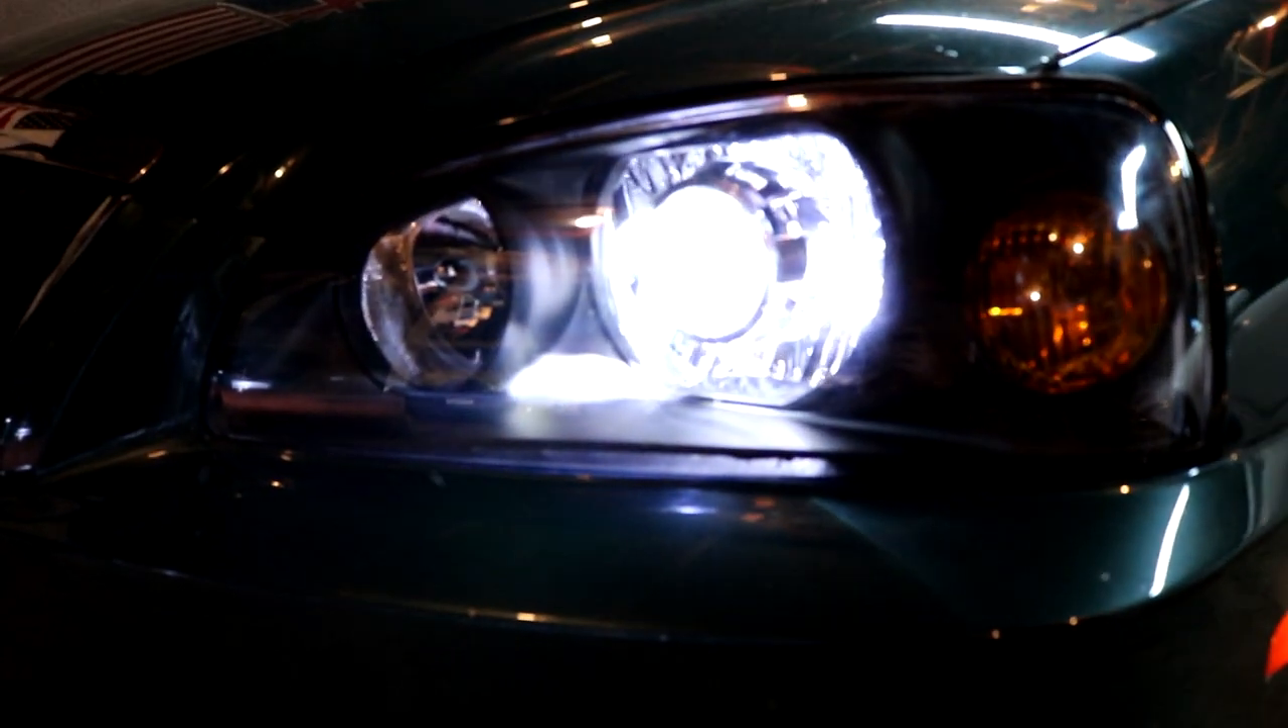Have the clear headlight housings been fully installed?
Yes.